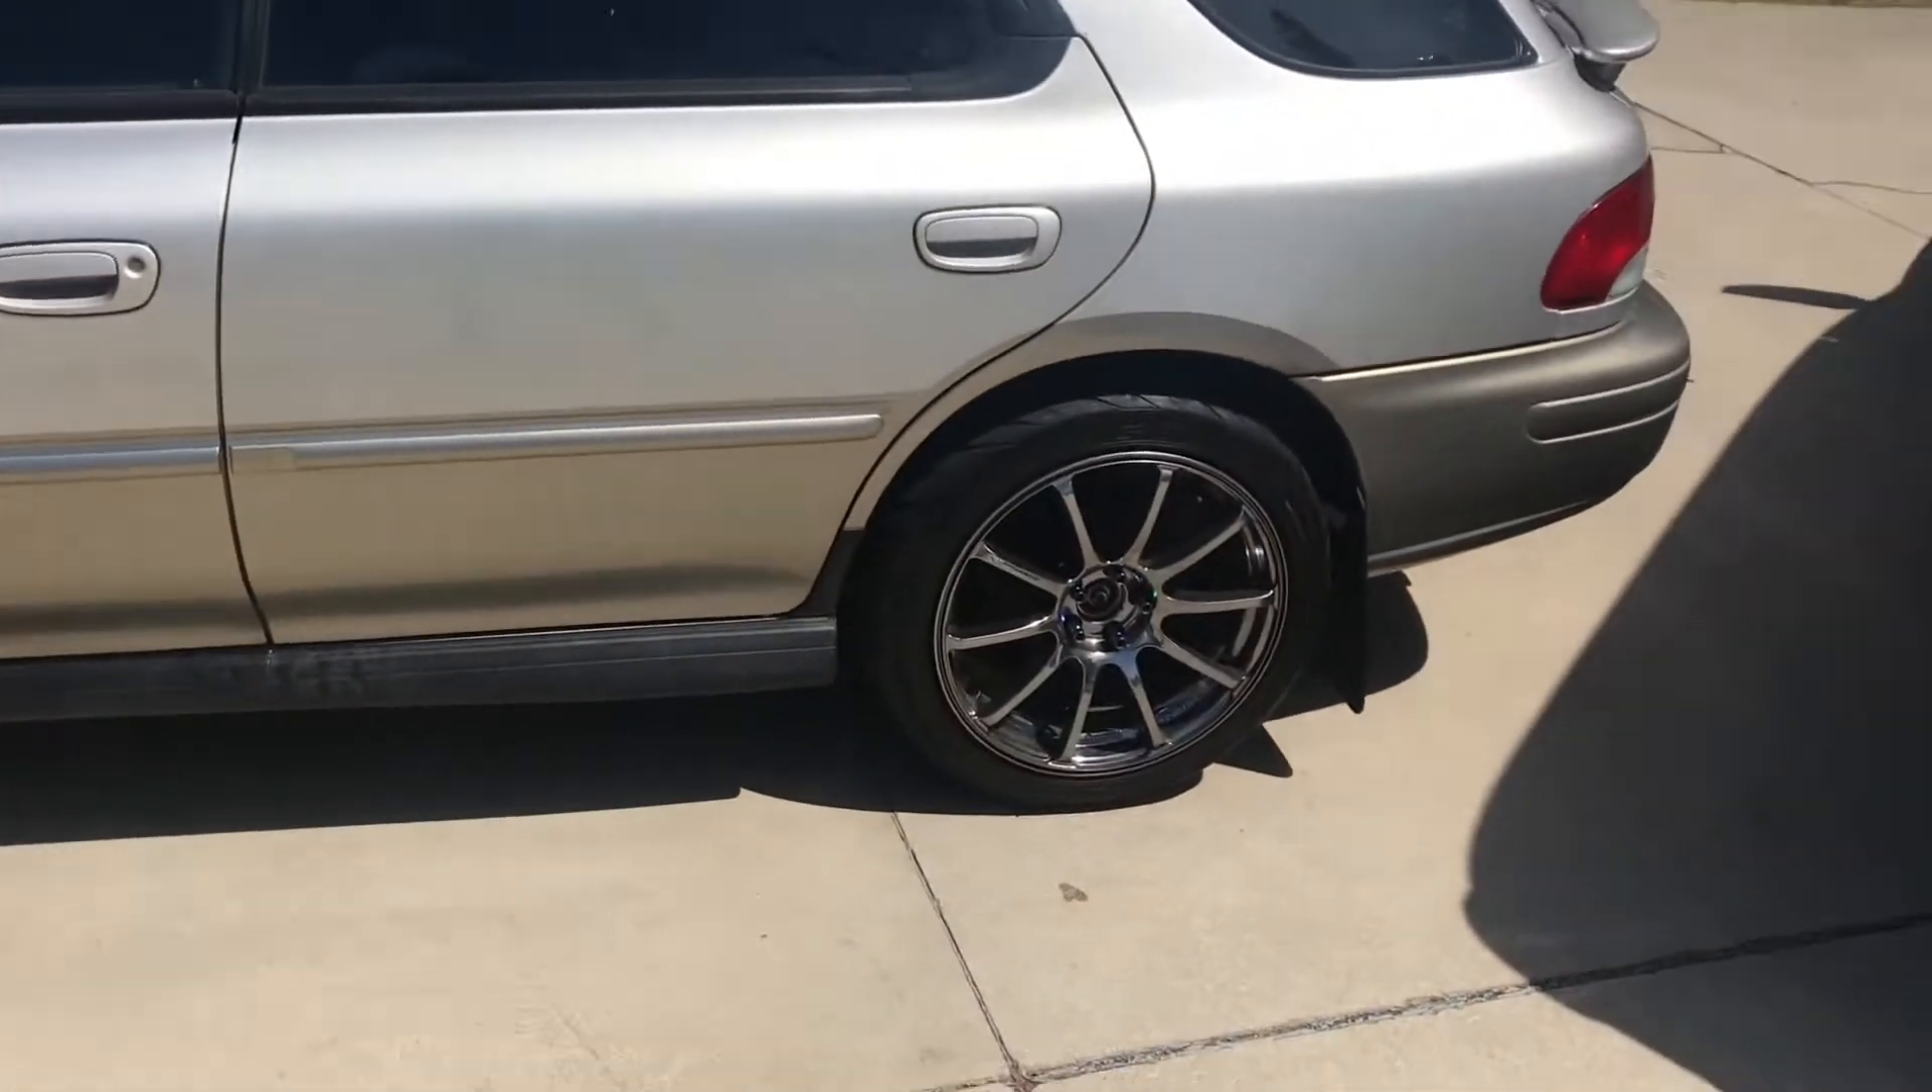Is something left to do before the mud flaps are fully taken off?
Yes.